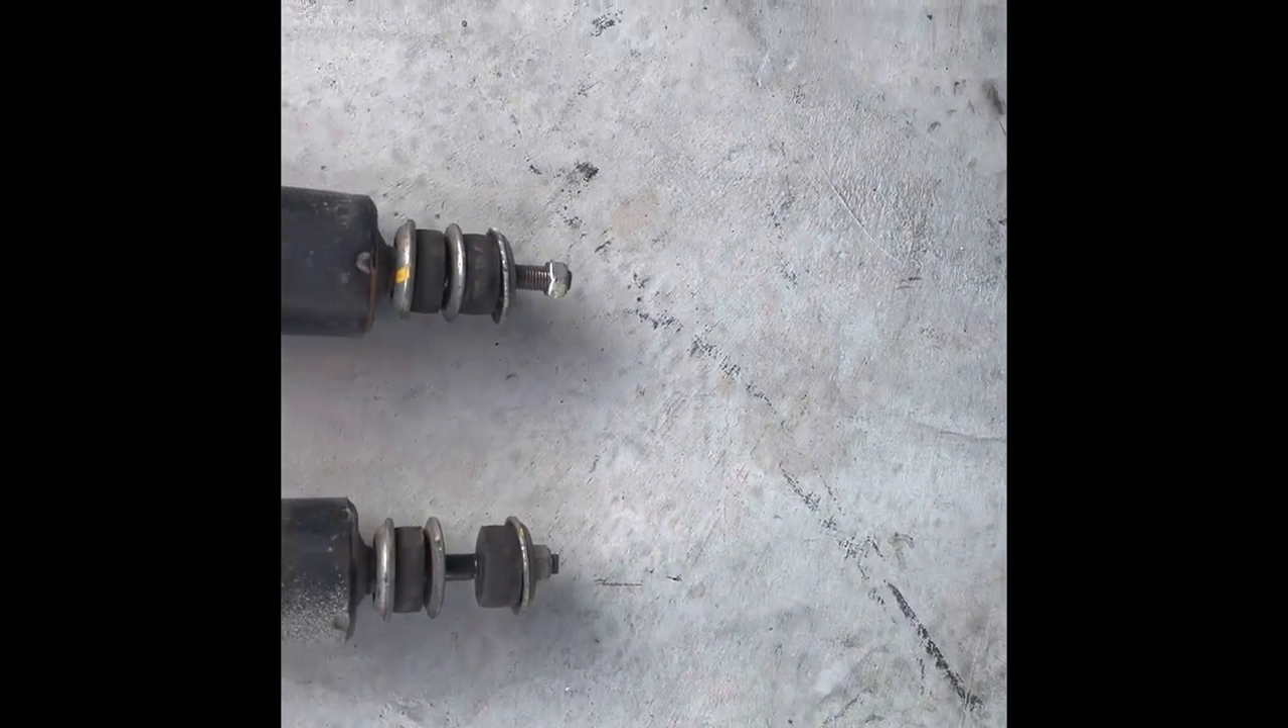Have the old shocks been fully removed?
Yes.